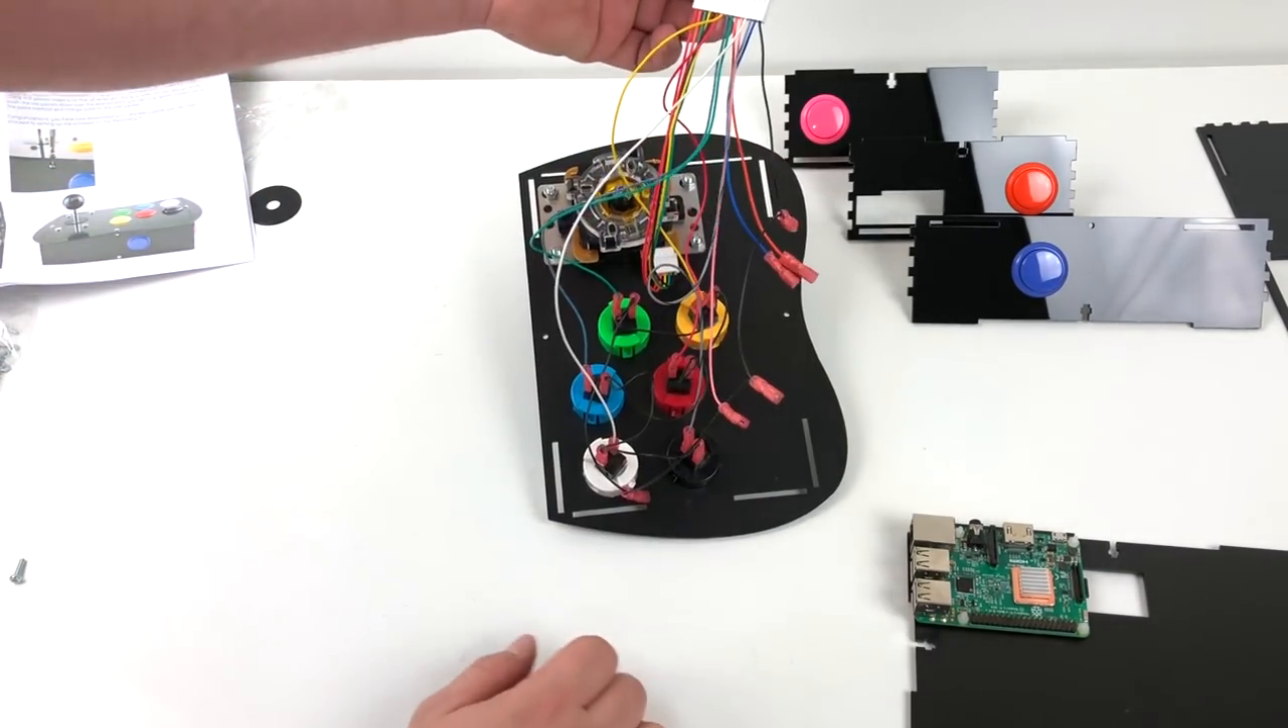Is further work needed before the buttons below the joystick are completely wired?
No.